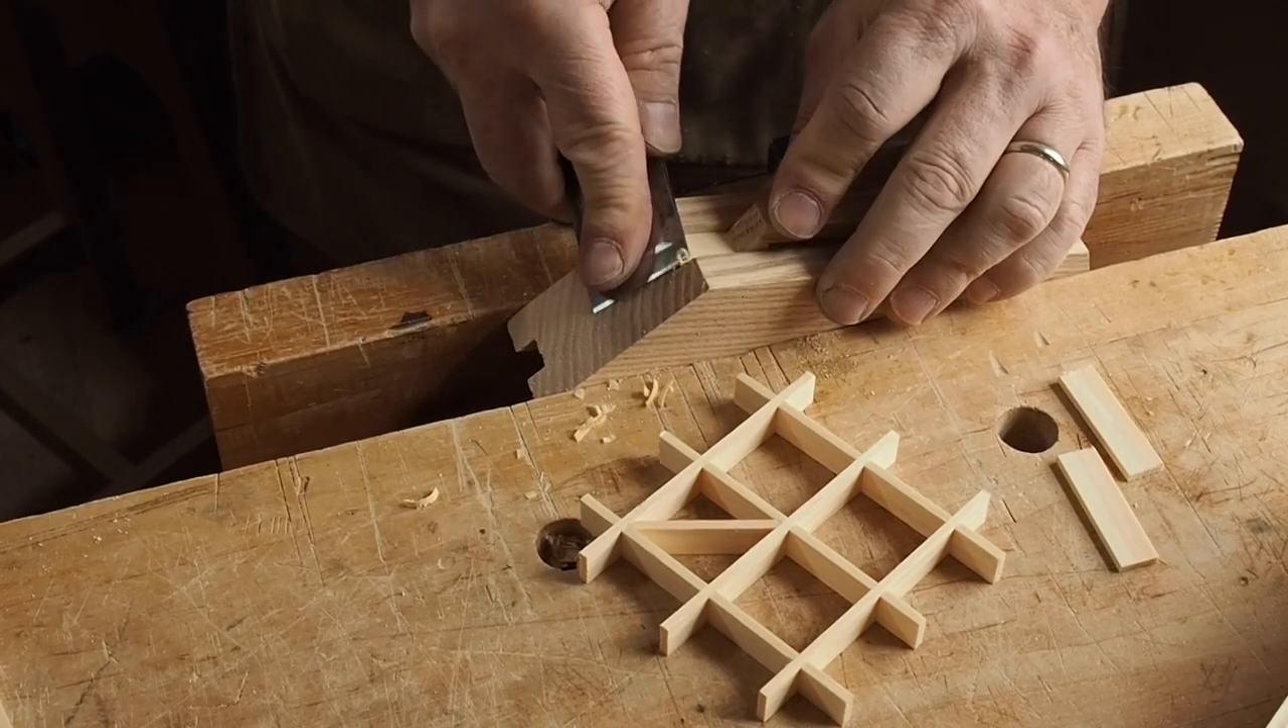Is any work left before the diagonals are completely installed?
Yes.